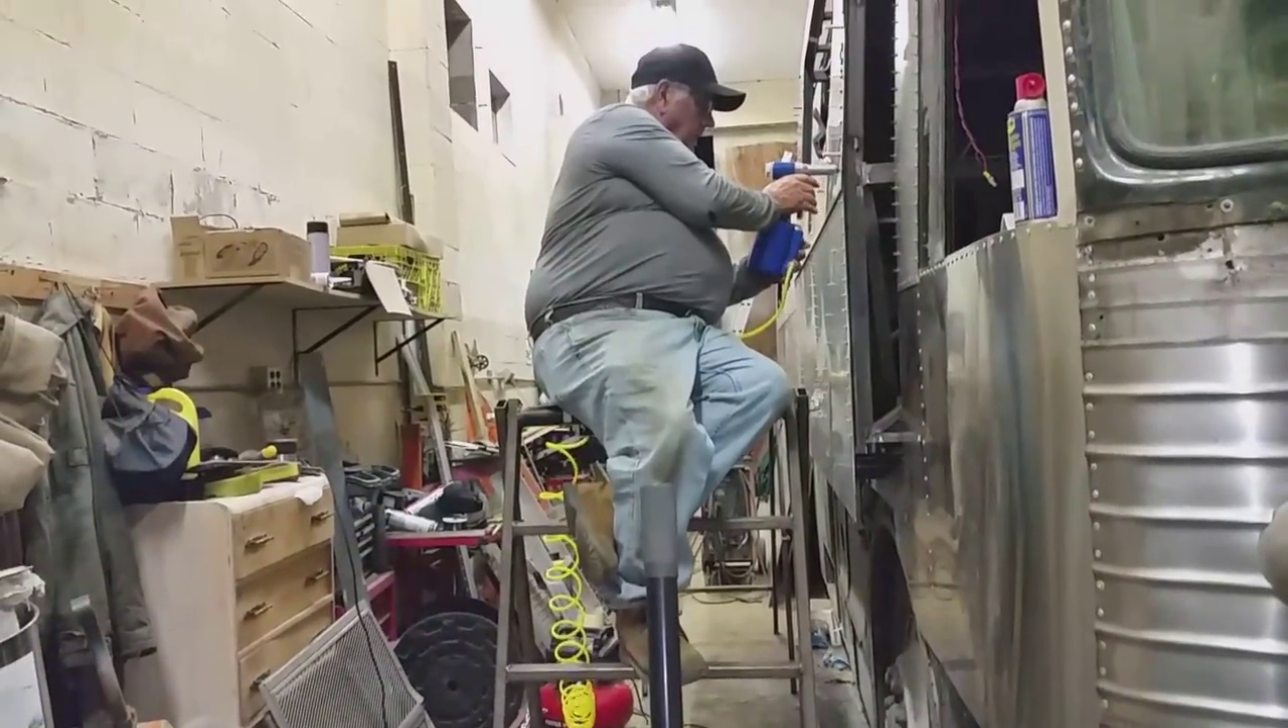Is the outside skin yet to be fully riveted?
Yes.